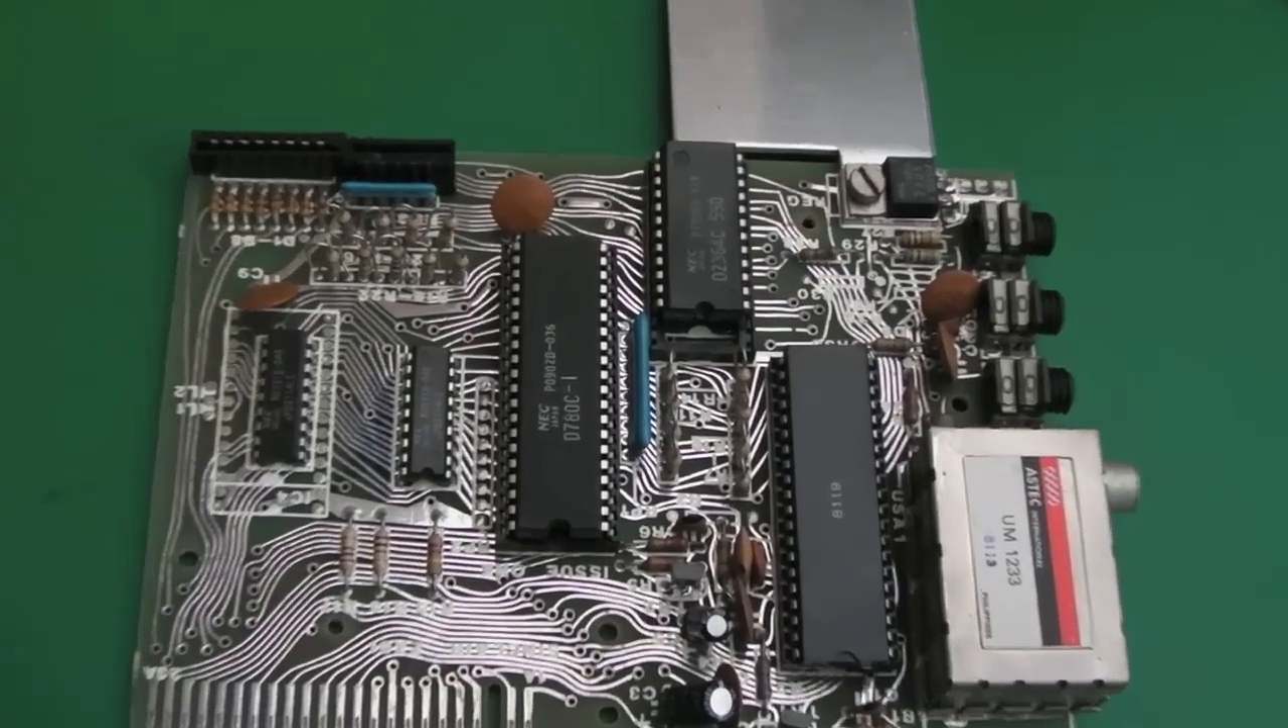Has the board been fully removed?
Yes.